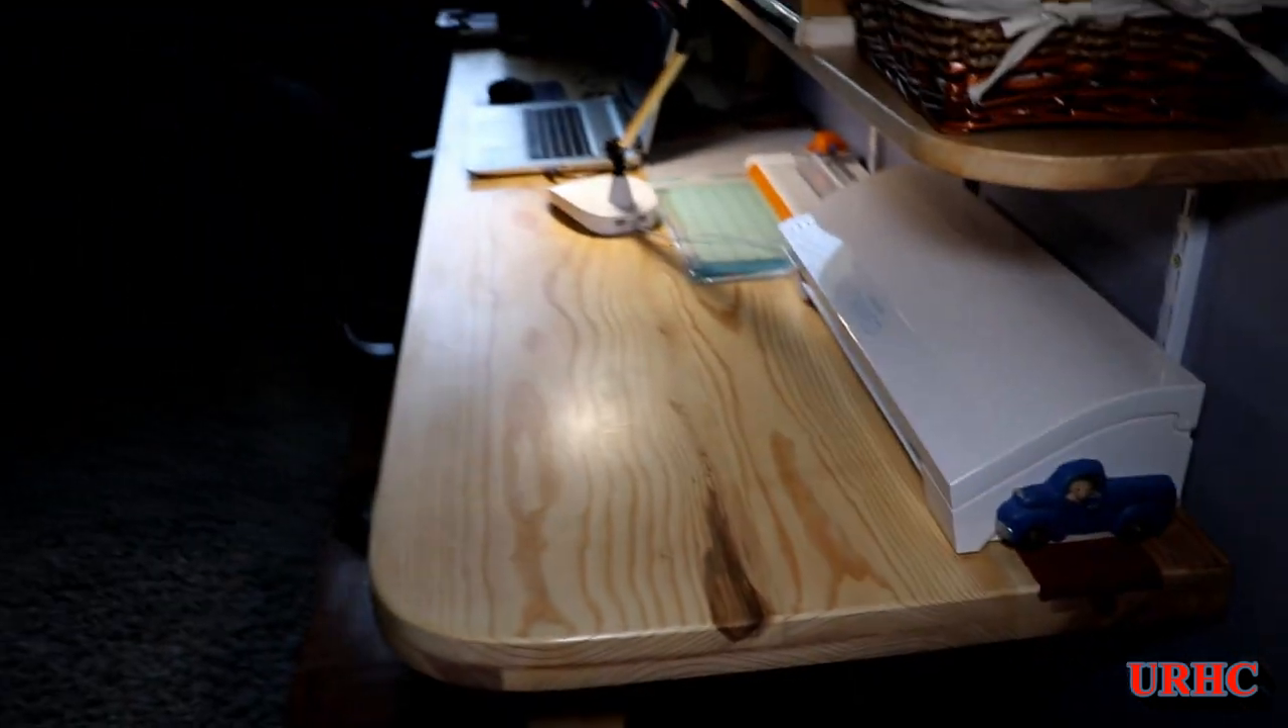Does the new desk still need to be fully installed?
No.